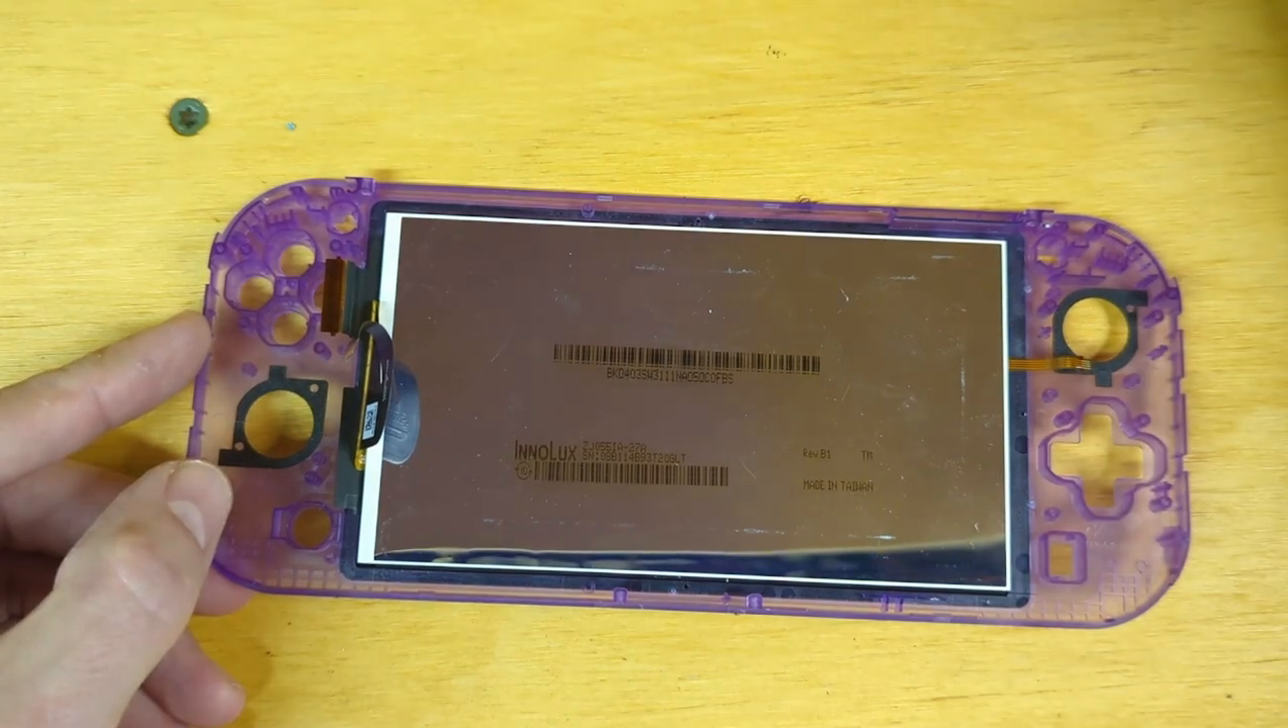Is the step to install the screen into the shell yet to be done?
No.